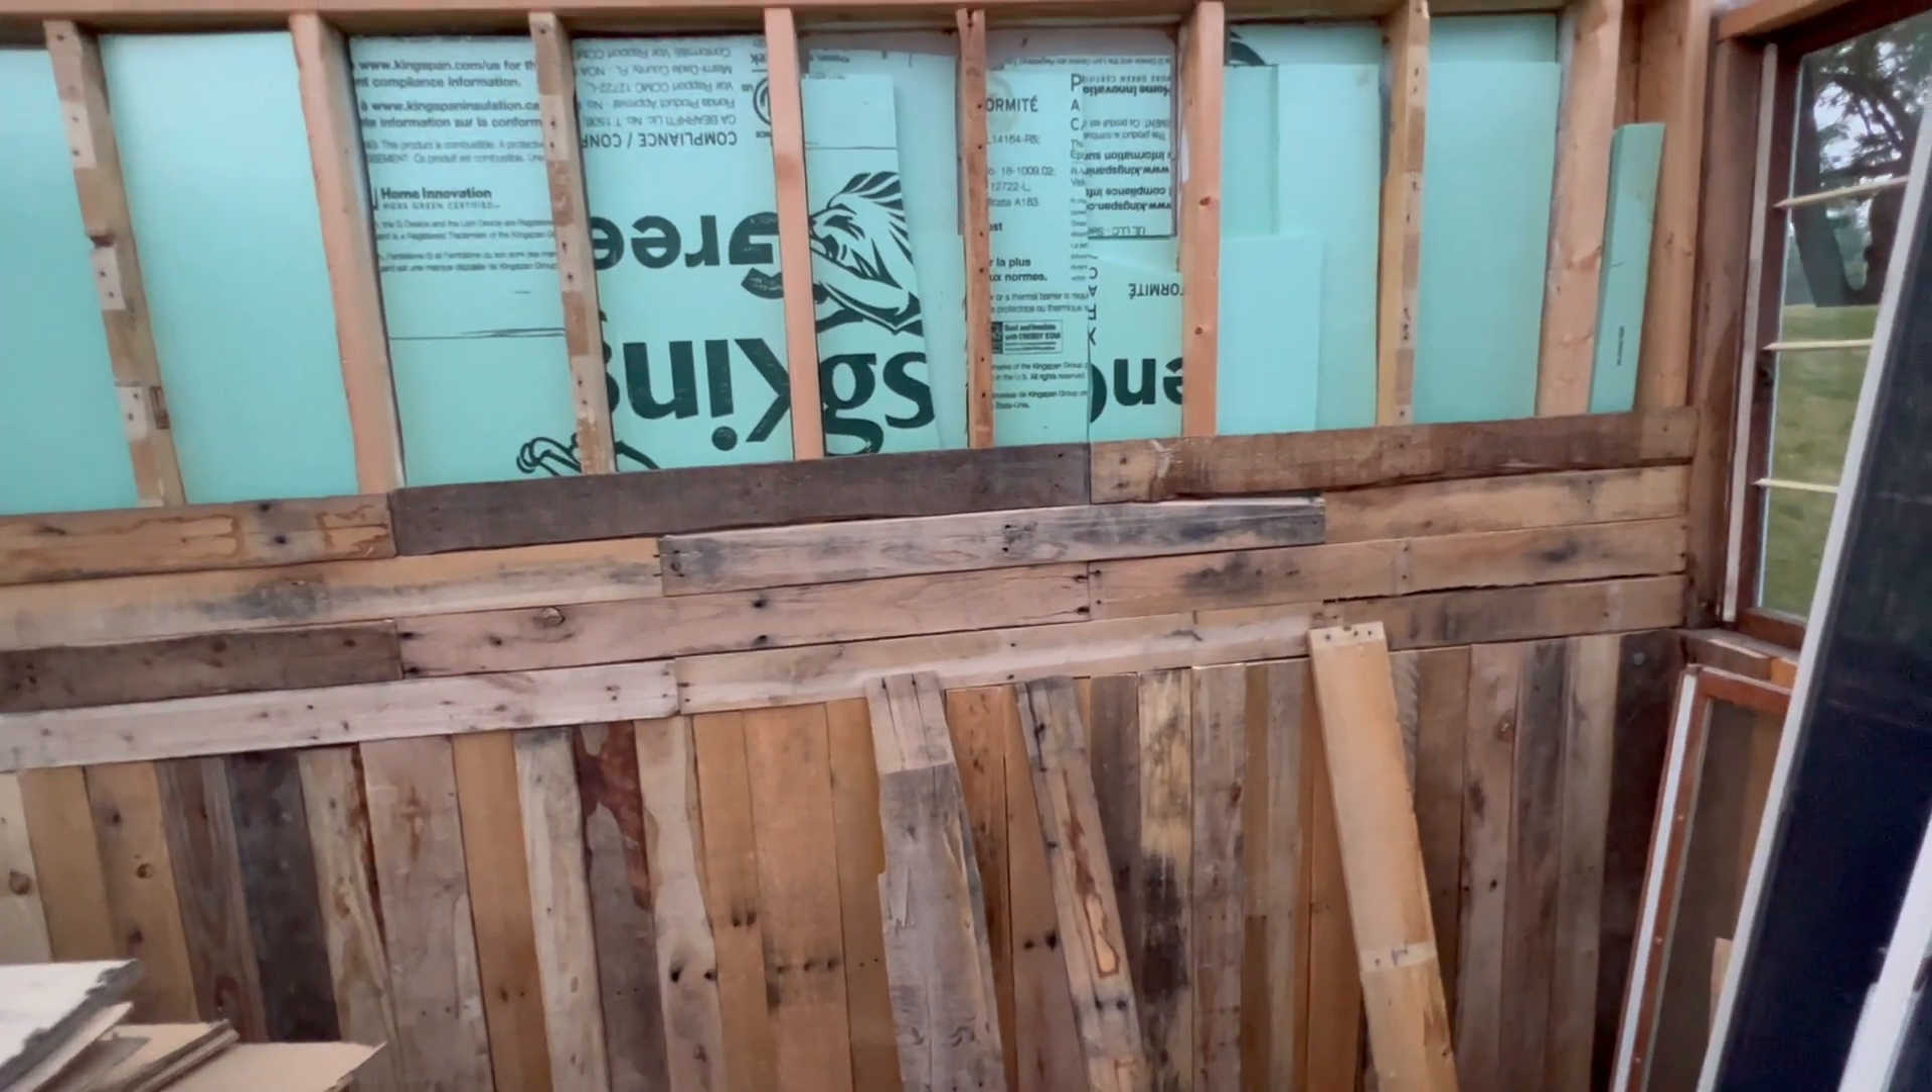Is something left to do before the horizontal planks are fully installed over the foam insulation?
Yes.